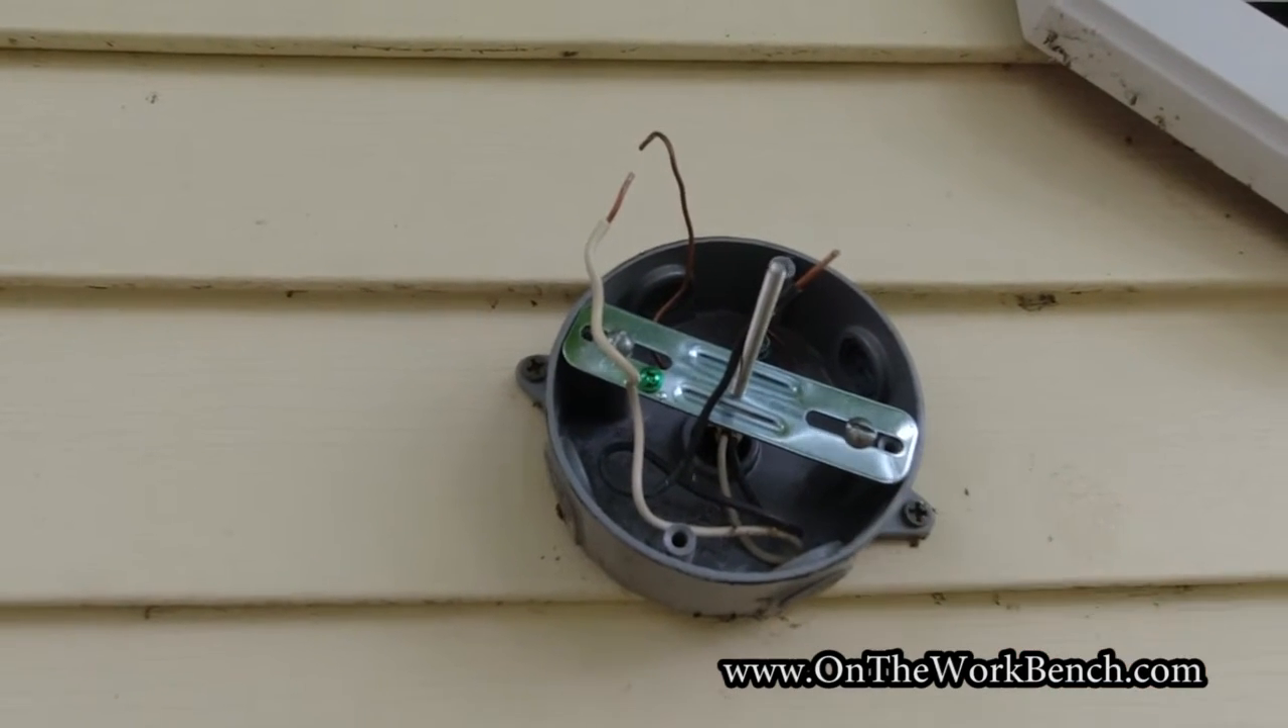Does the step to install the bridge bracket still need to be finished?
No.